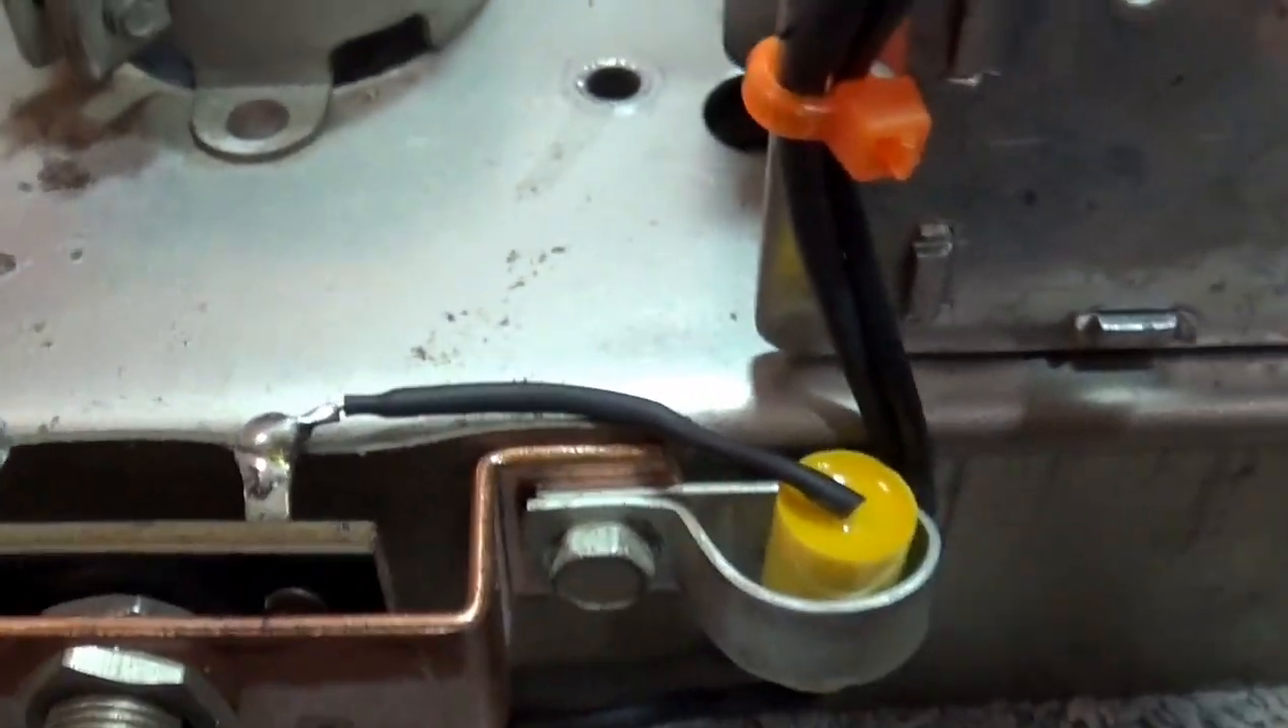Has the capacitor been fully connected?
Yes.